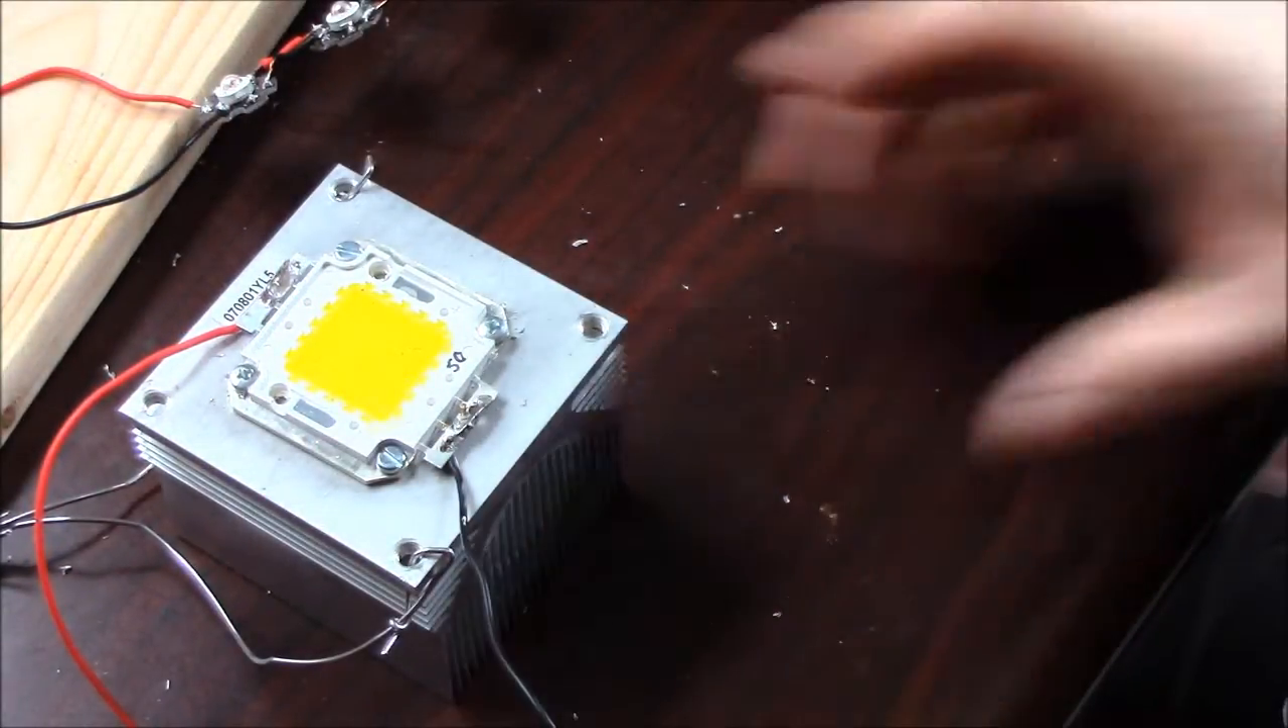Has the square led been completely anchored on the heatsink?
Yes.